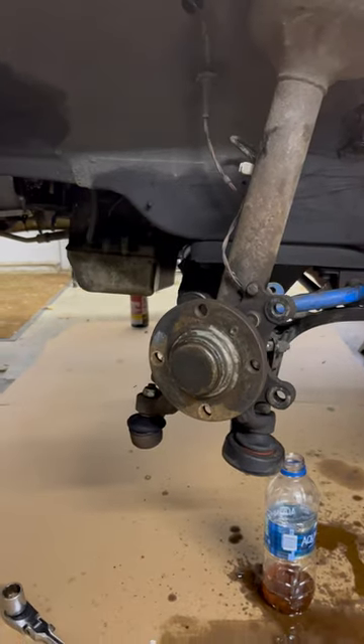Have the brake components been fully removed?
Yes.